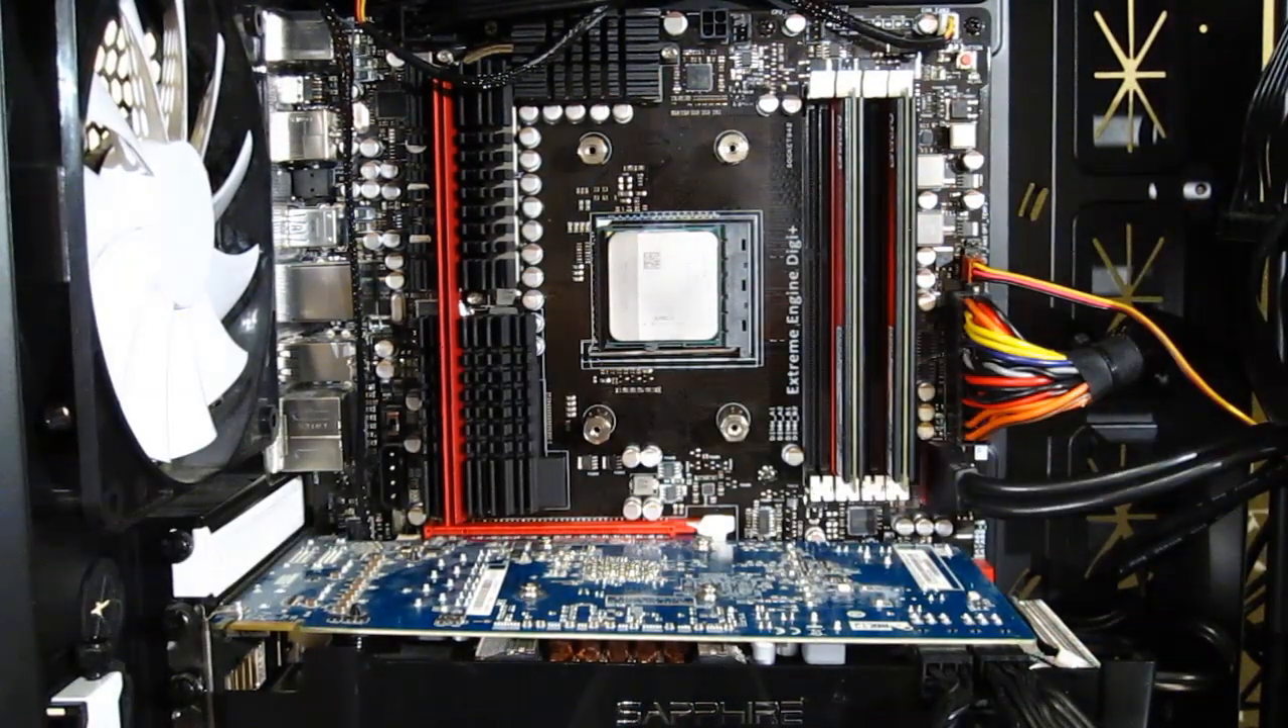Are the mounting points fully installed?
Yes.